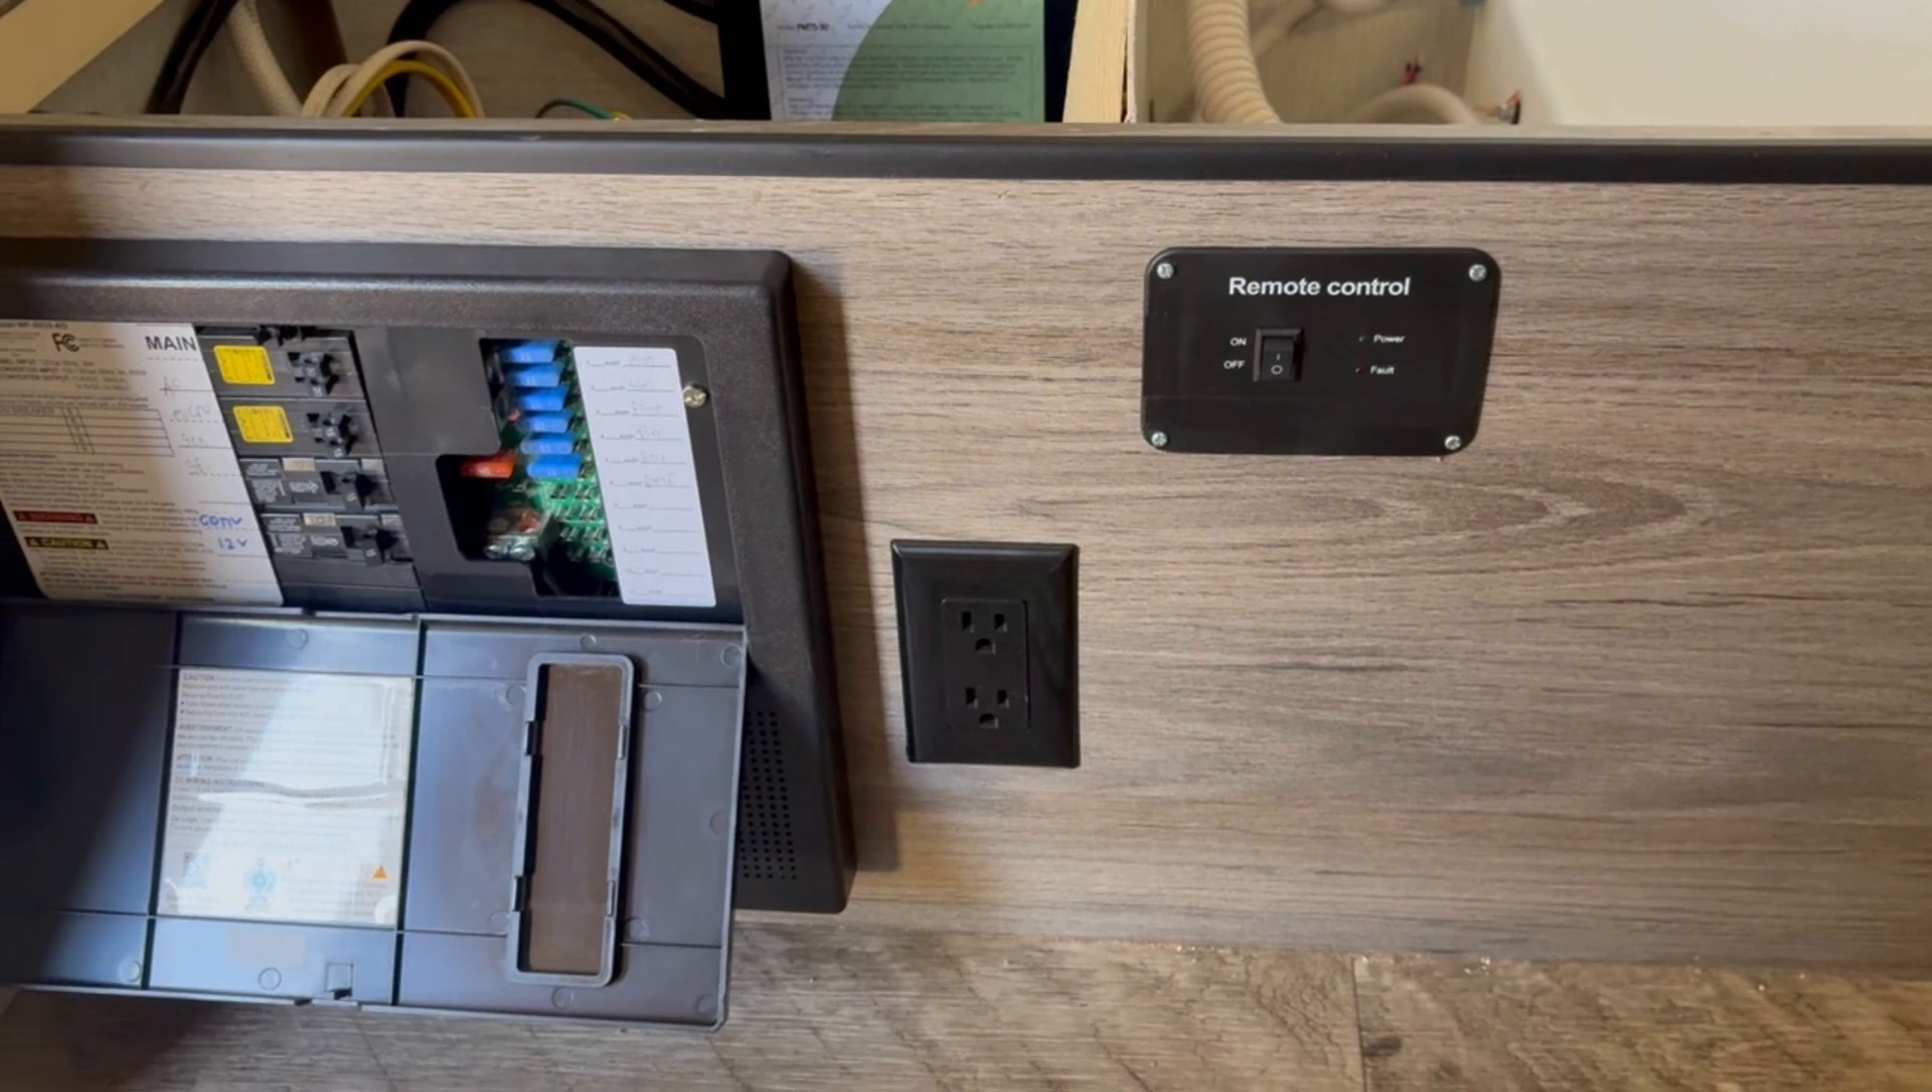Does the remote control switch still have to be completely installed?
No.